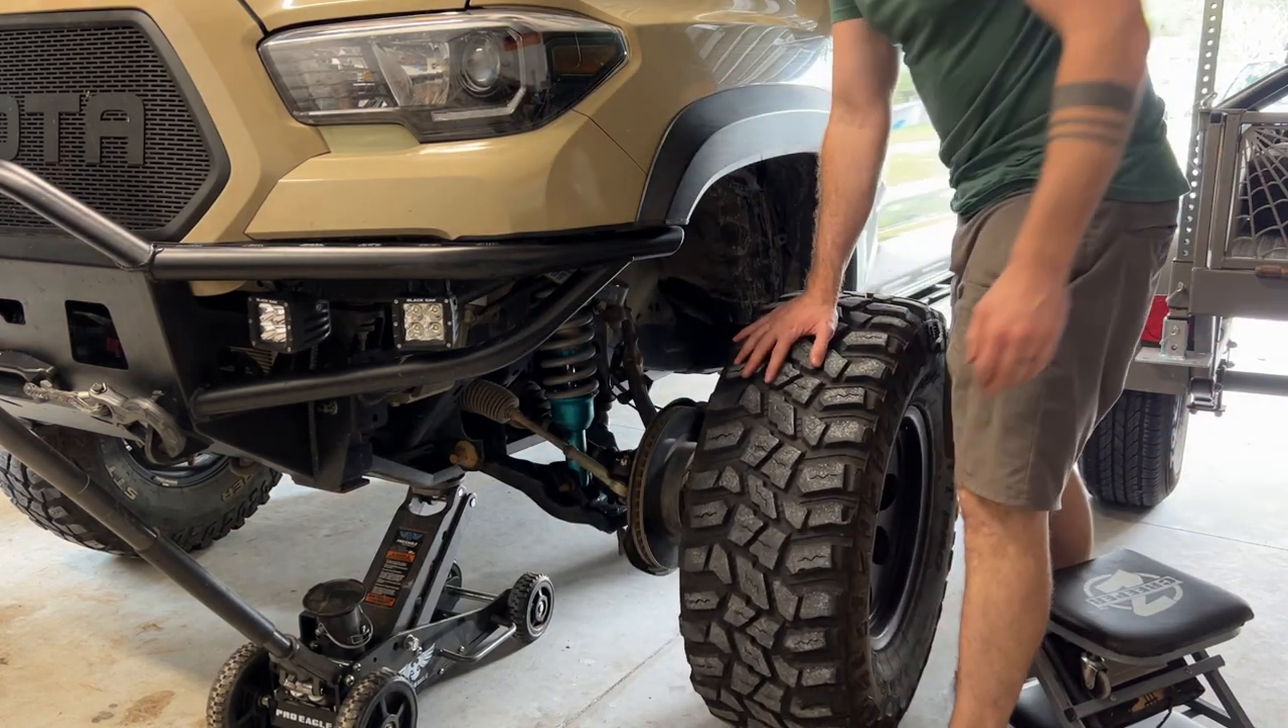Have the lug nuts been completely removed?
Yes.